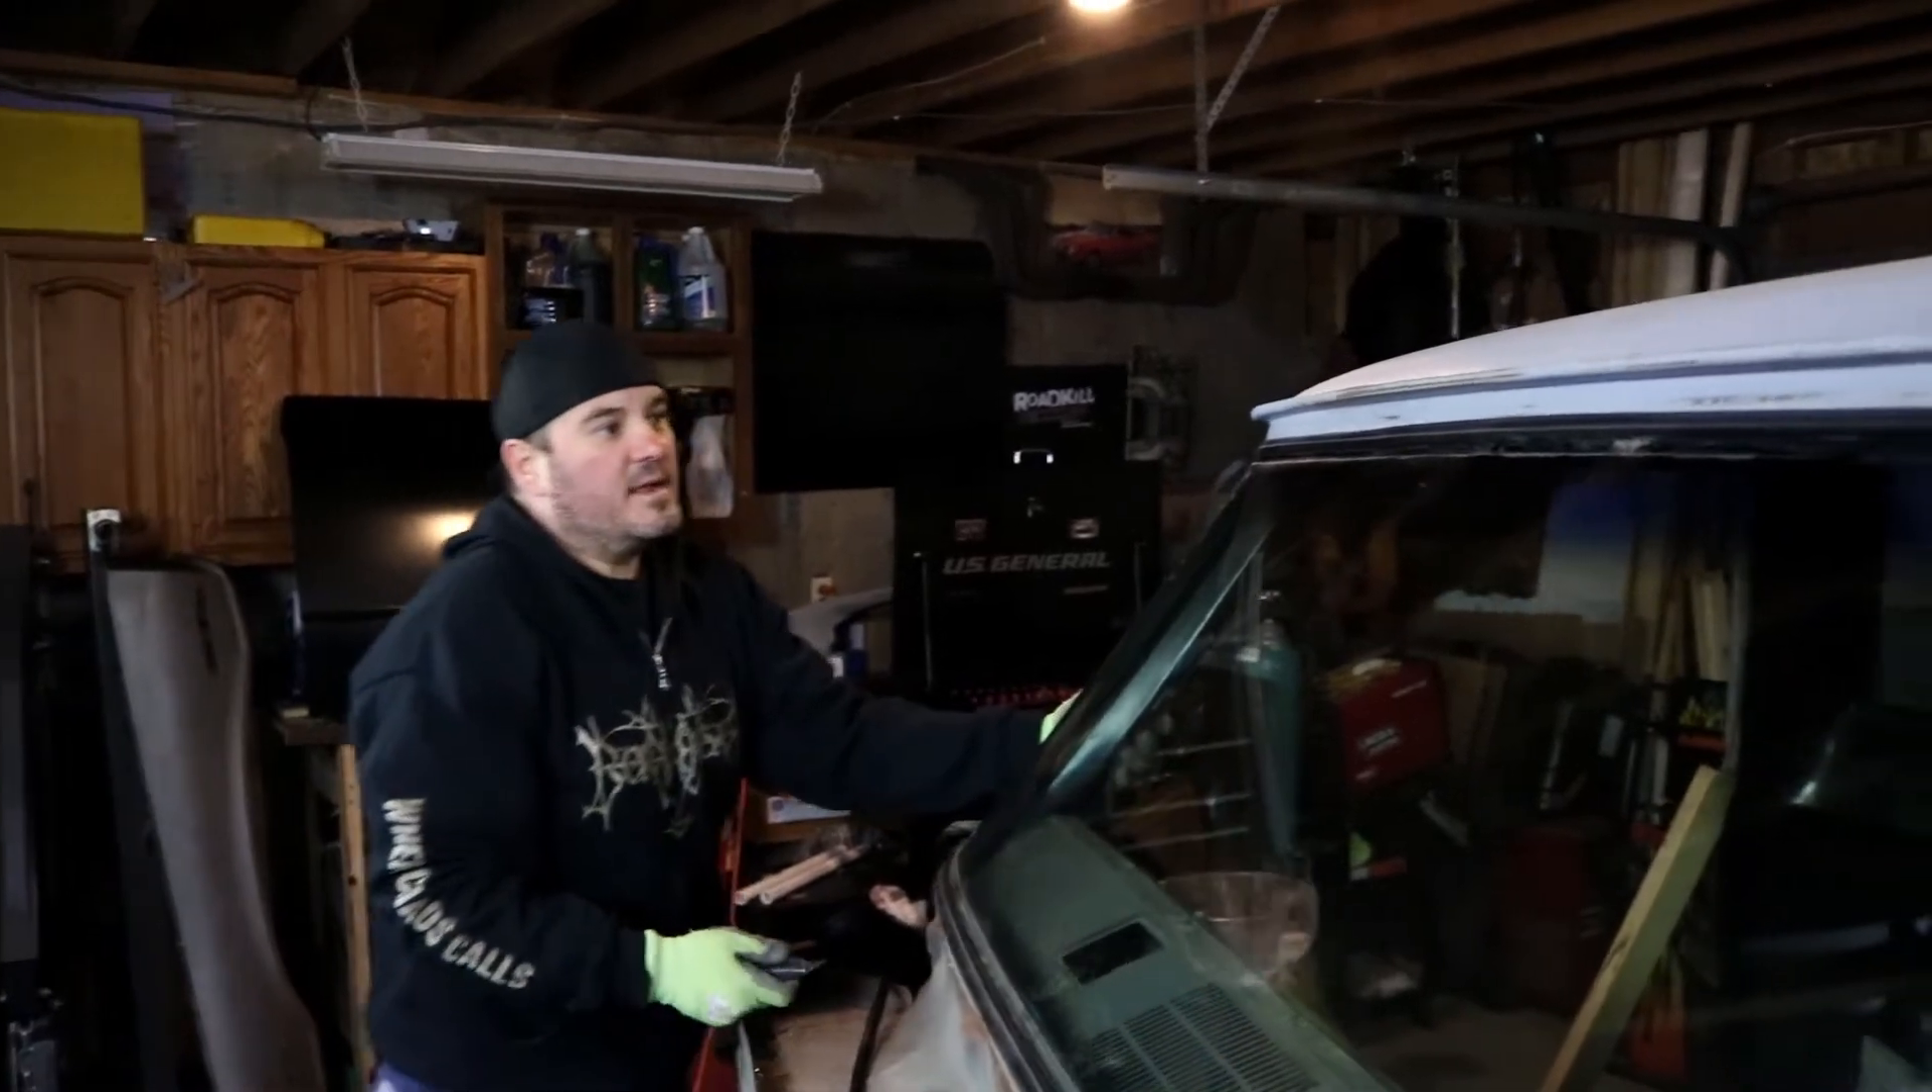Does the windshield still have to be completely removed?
Yes.